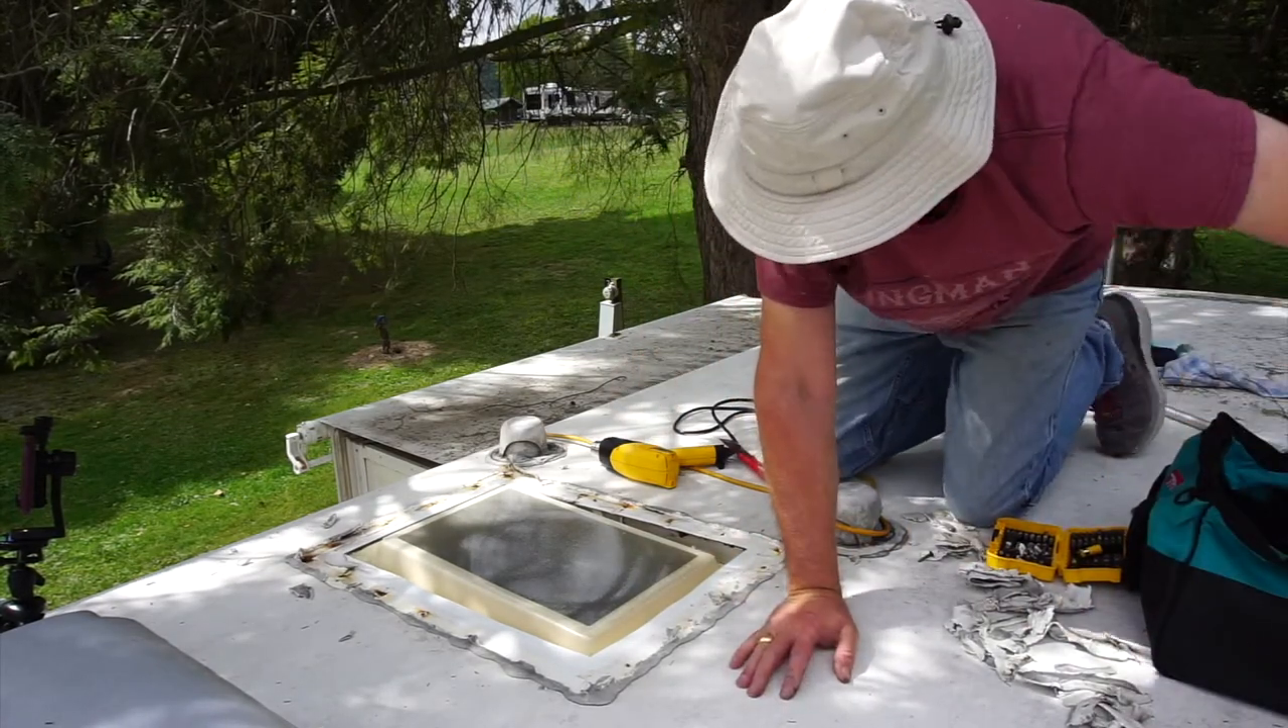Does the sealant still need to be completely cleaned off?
Yes.